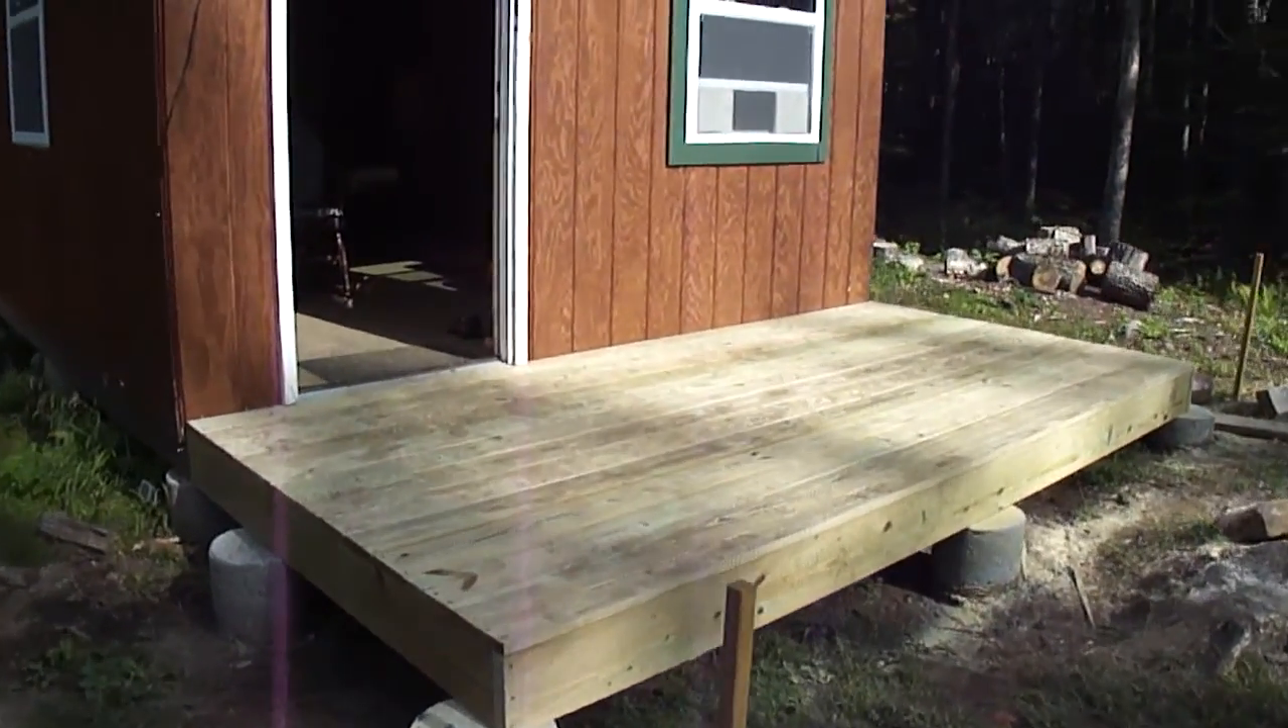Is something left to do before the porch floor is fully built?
No.